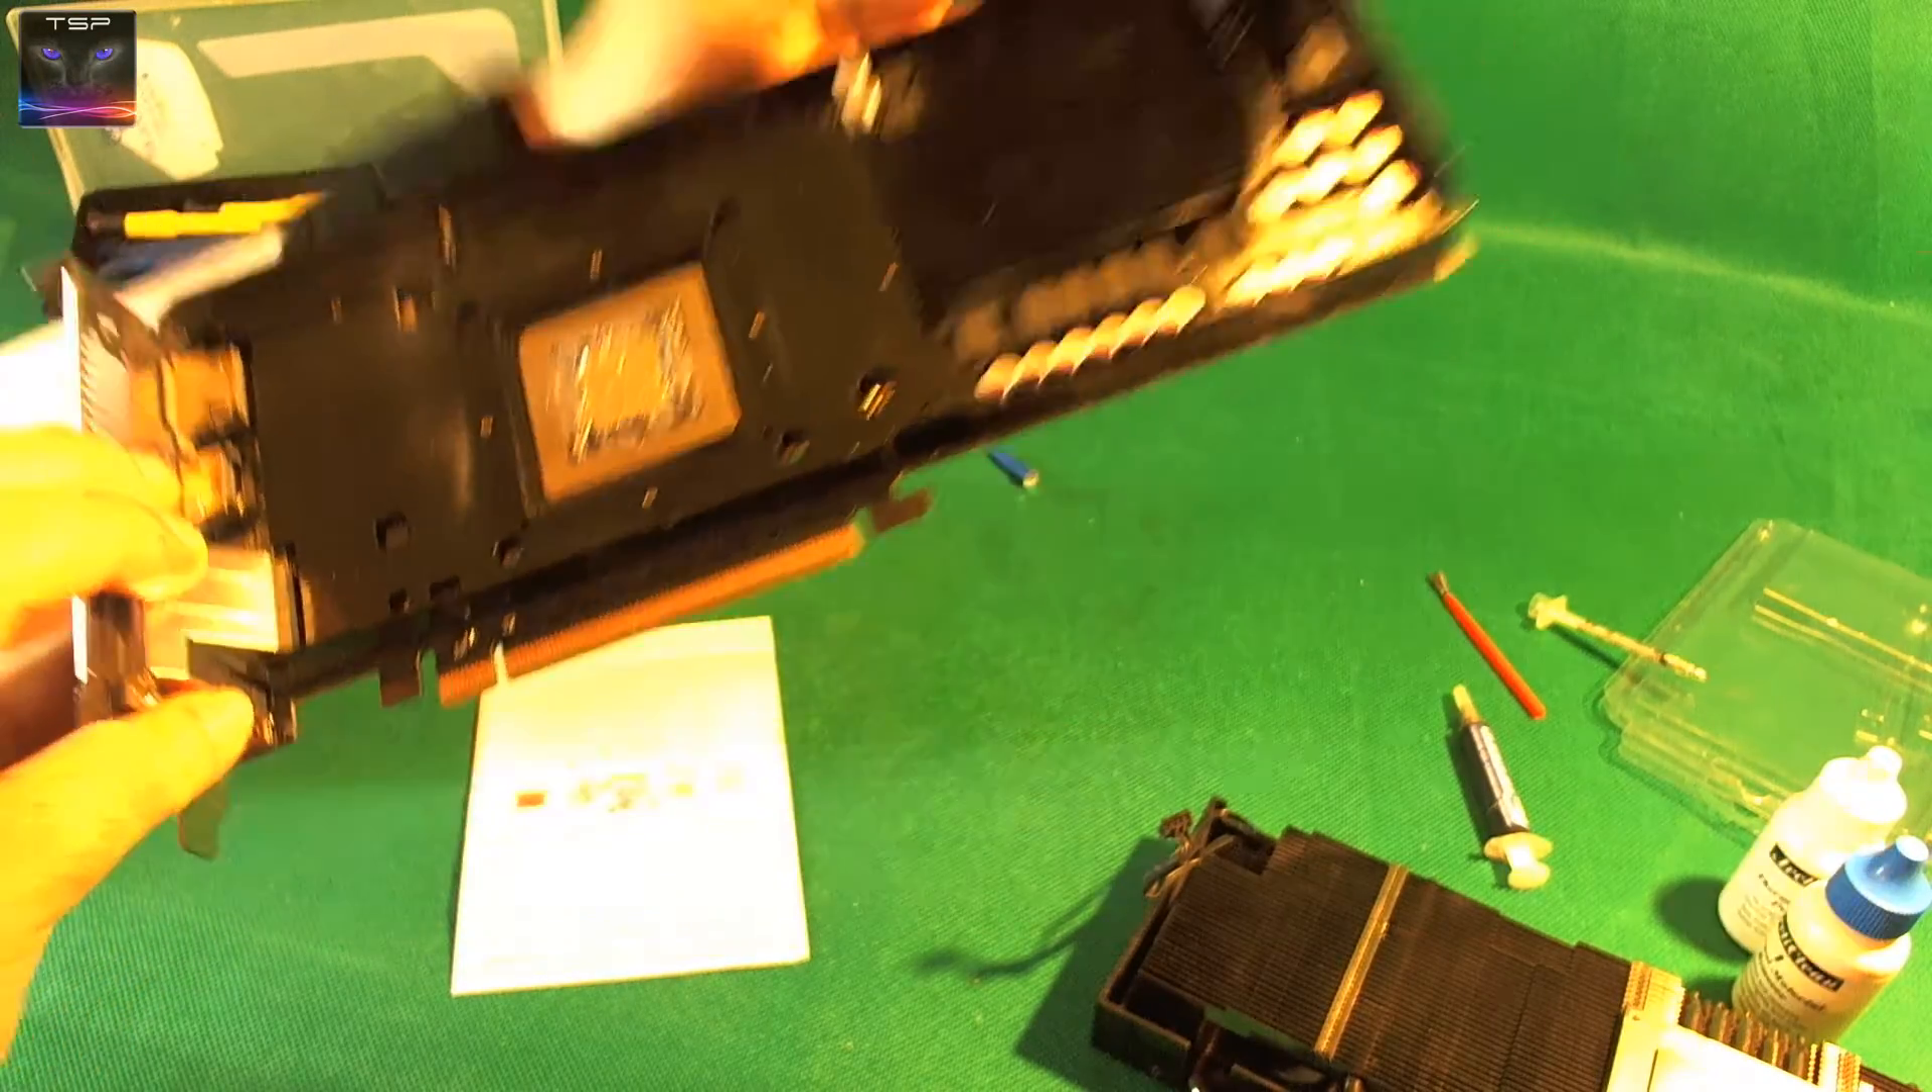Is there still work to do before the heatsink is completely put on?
Yes.